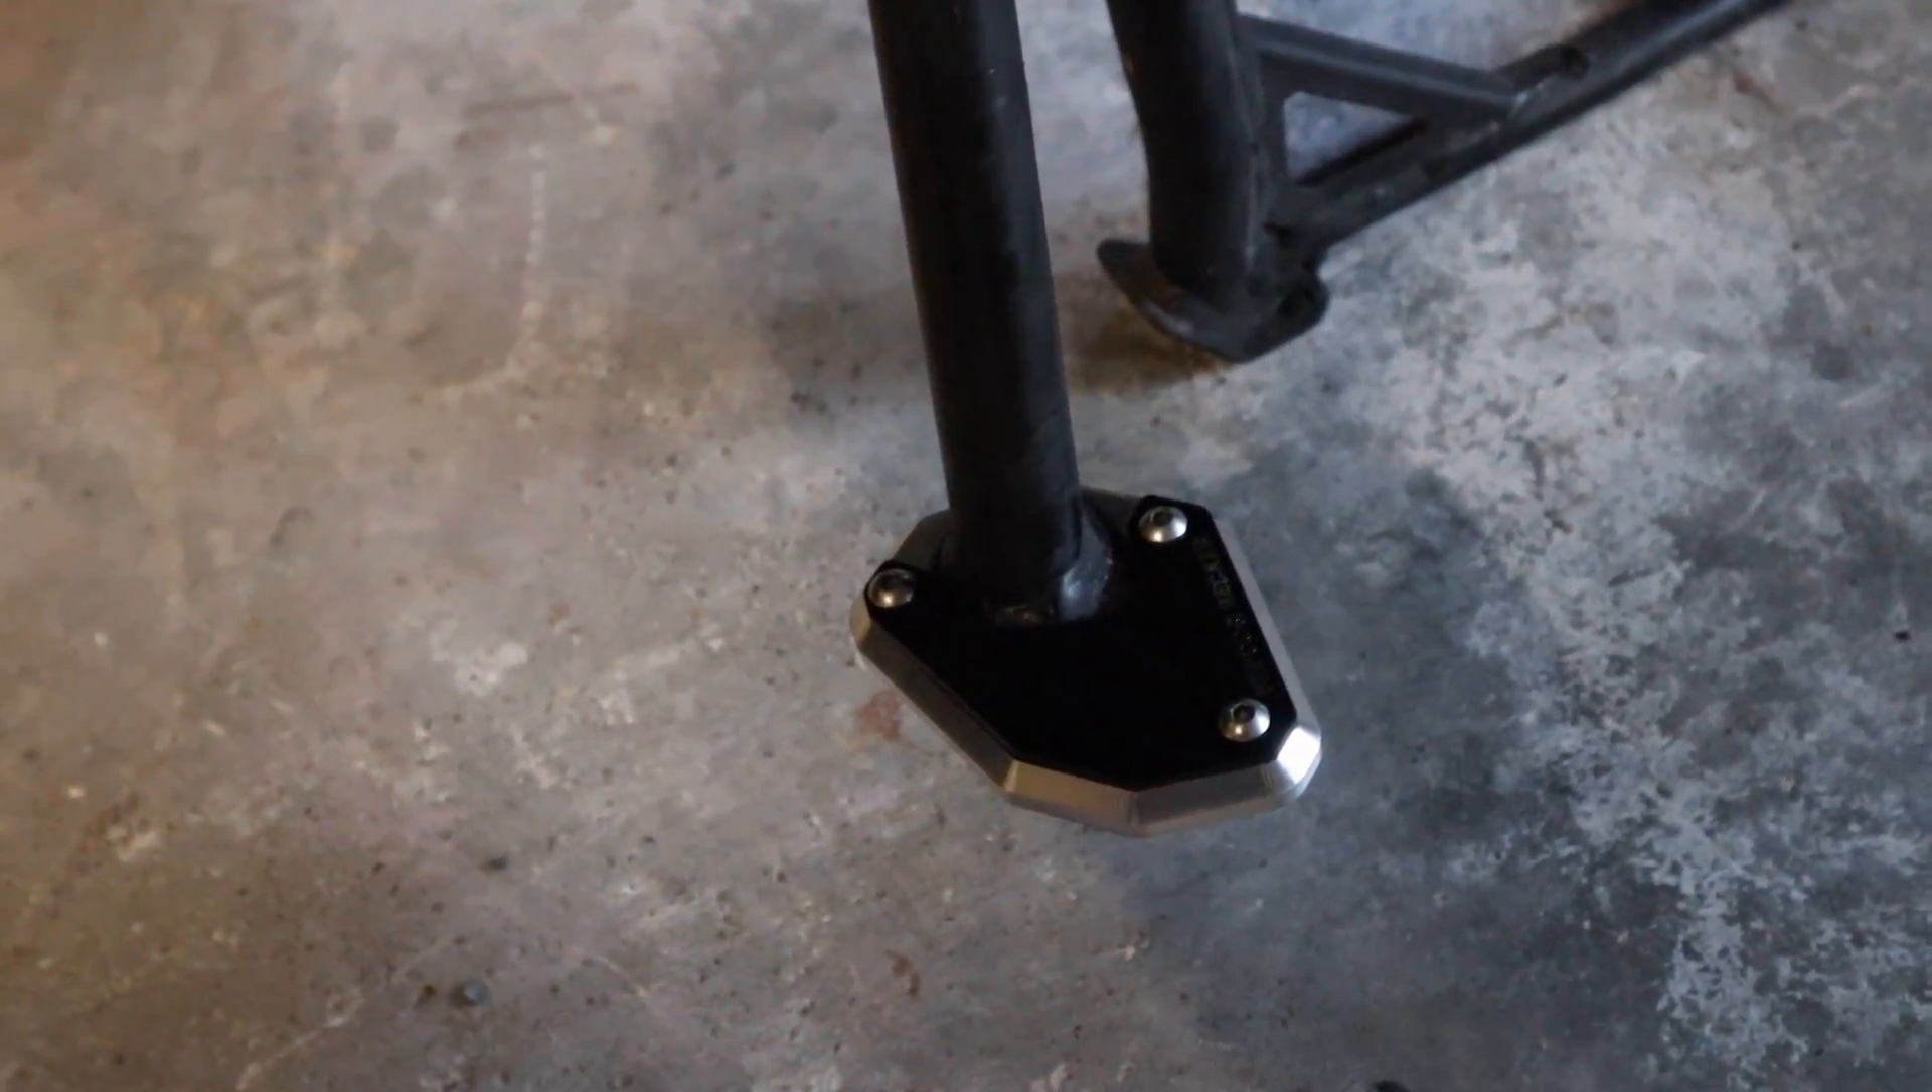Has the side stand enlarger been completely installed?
Yes.